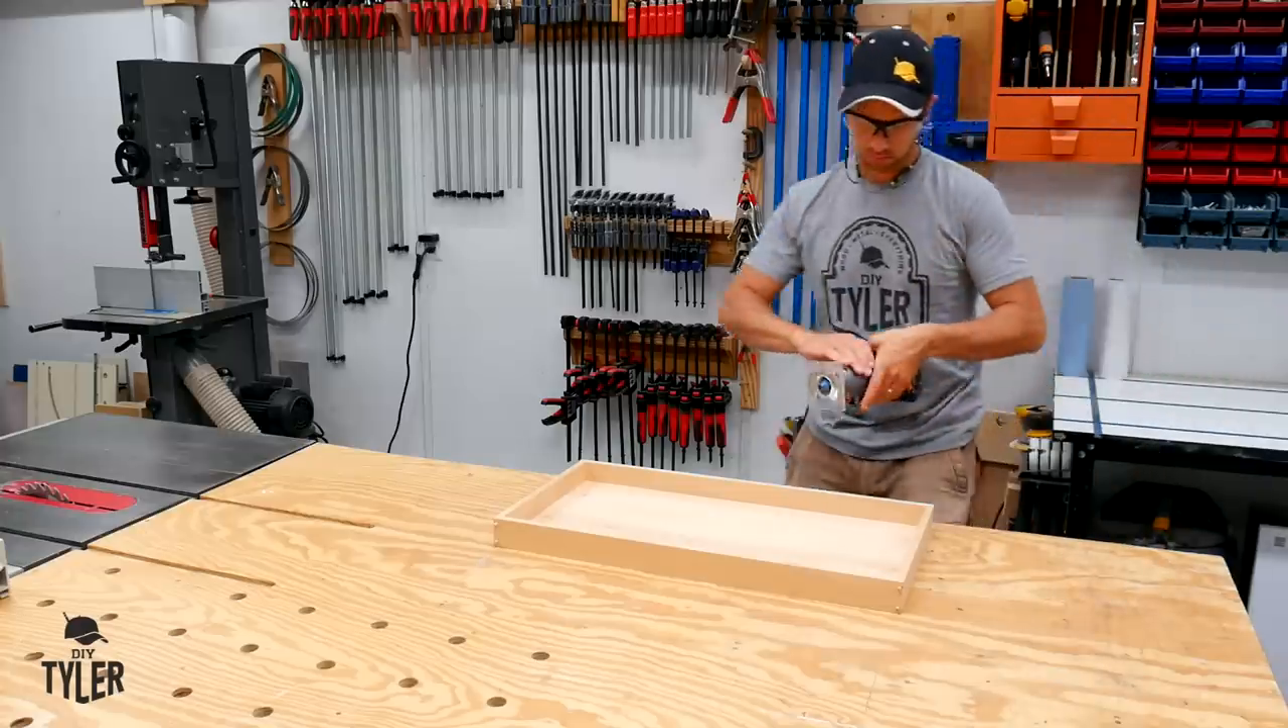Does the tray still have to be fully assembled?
No.